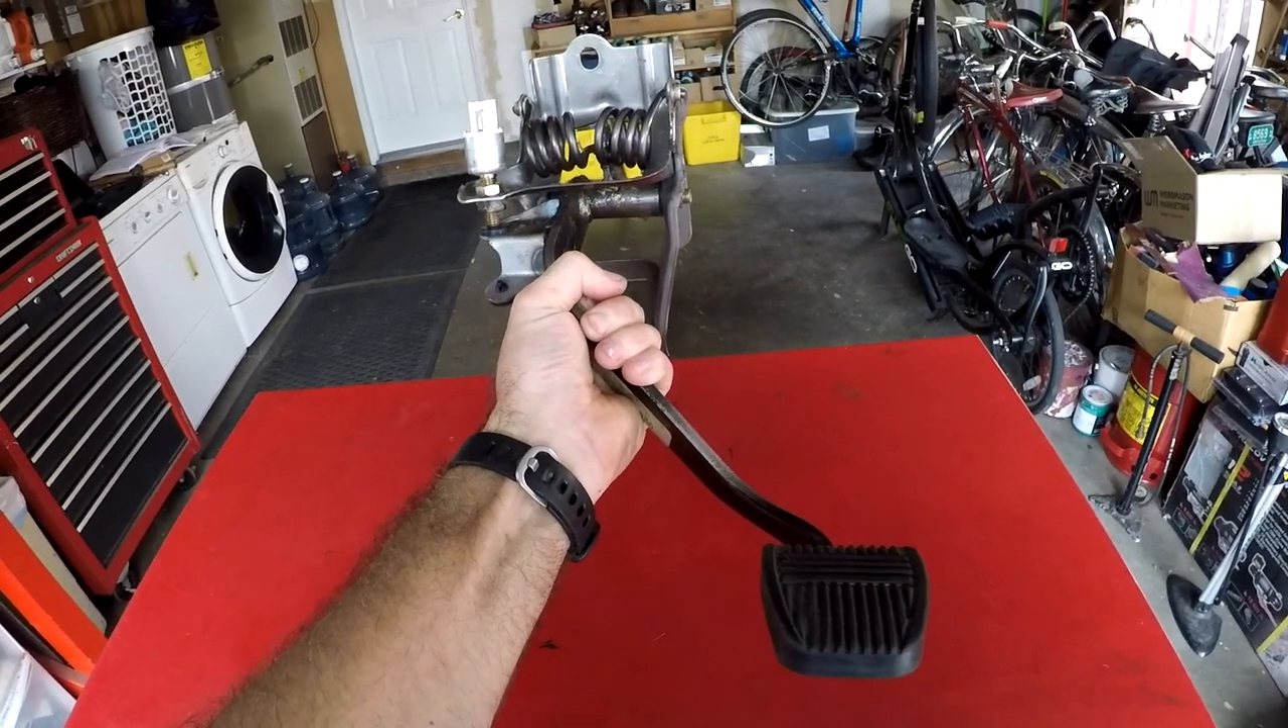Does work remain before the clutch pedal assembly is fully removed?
No.